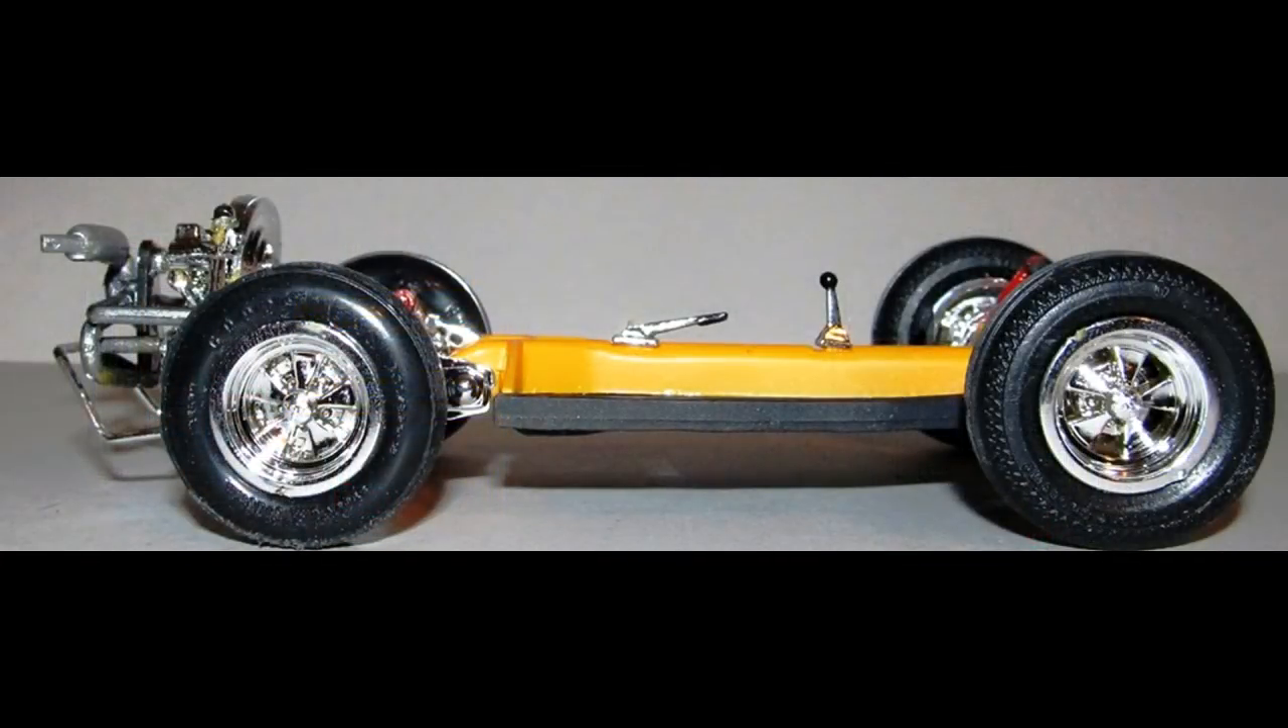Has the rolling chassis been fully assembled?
Yes.